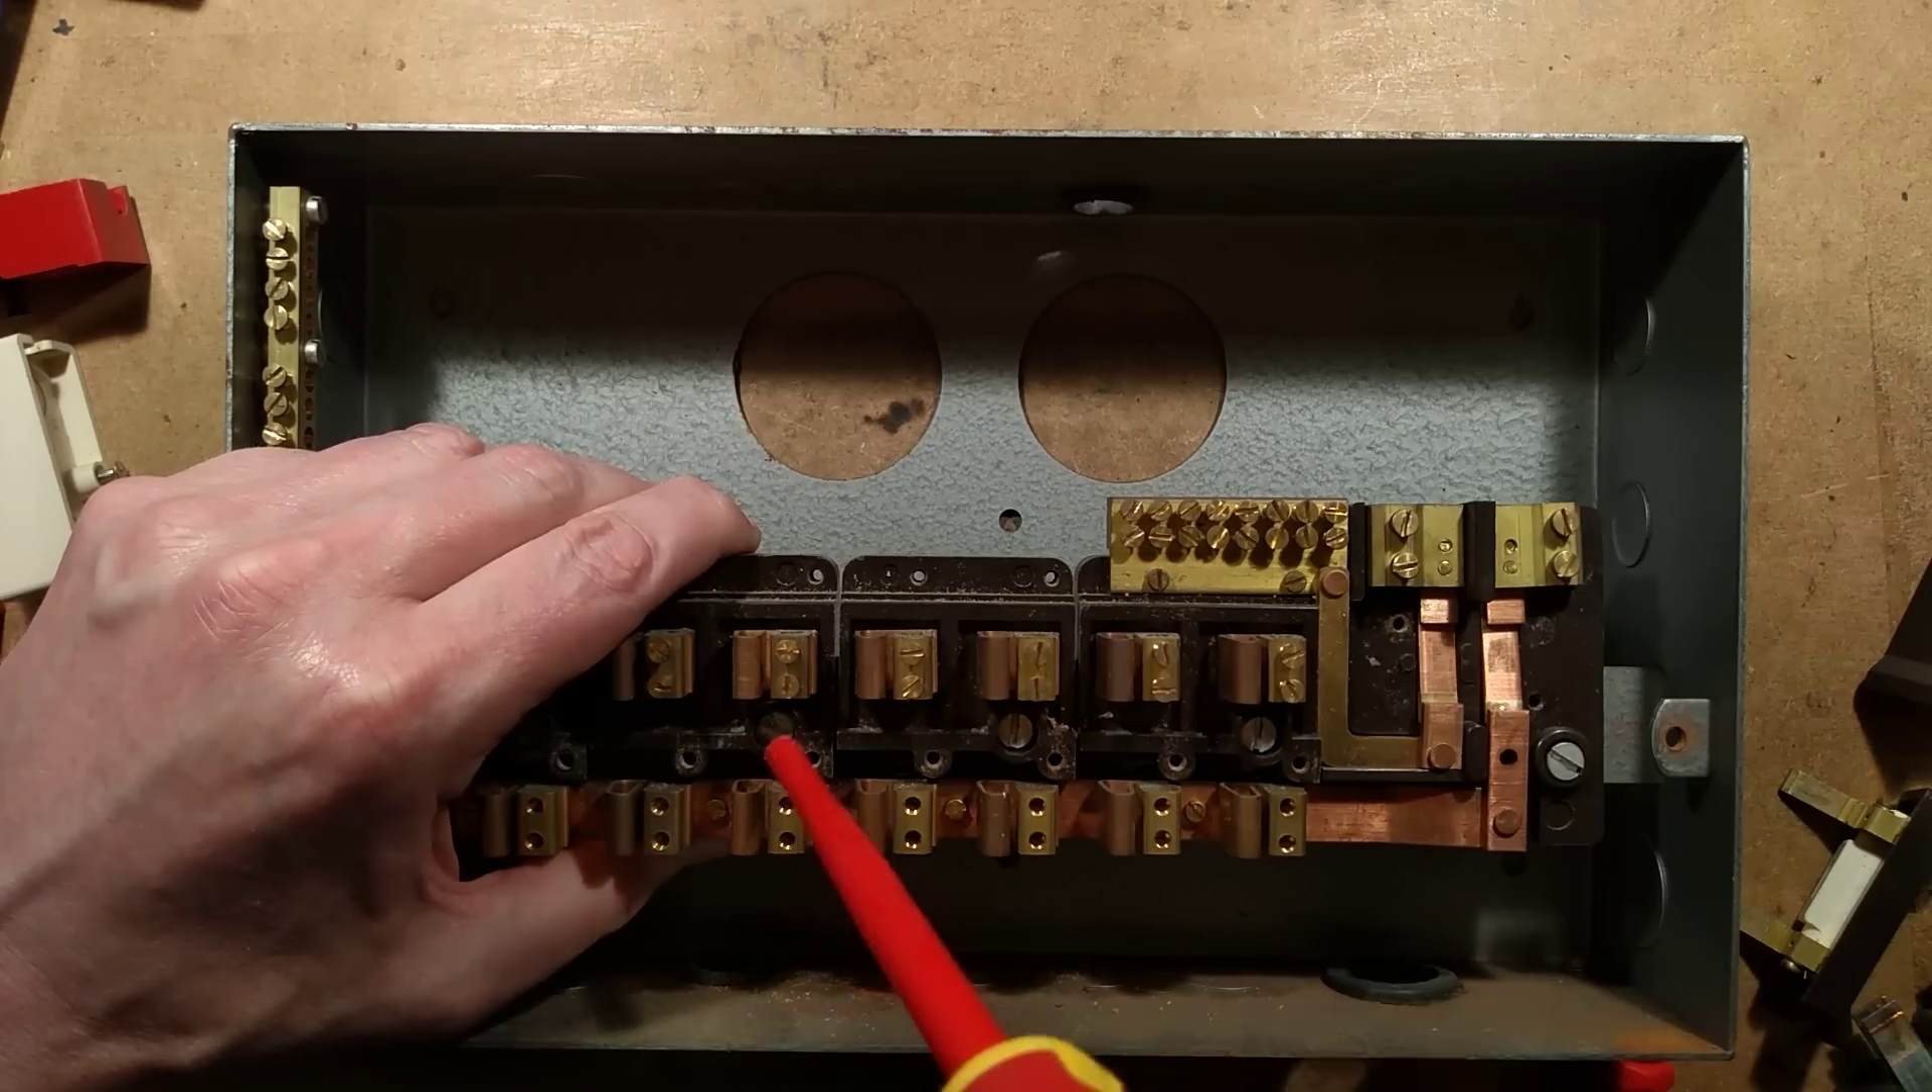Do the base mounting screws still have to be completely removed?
Yes.